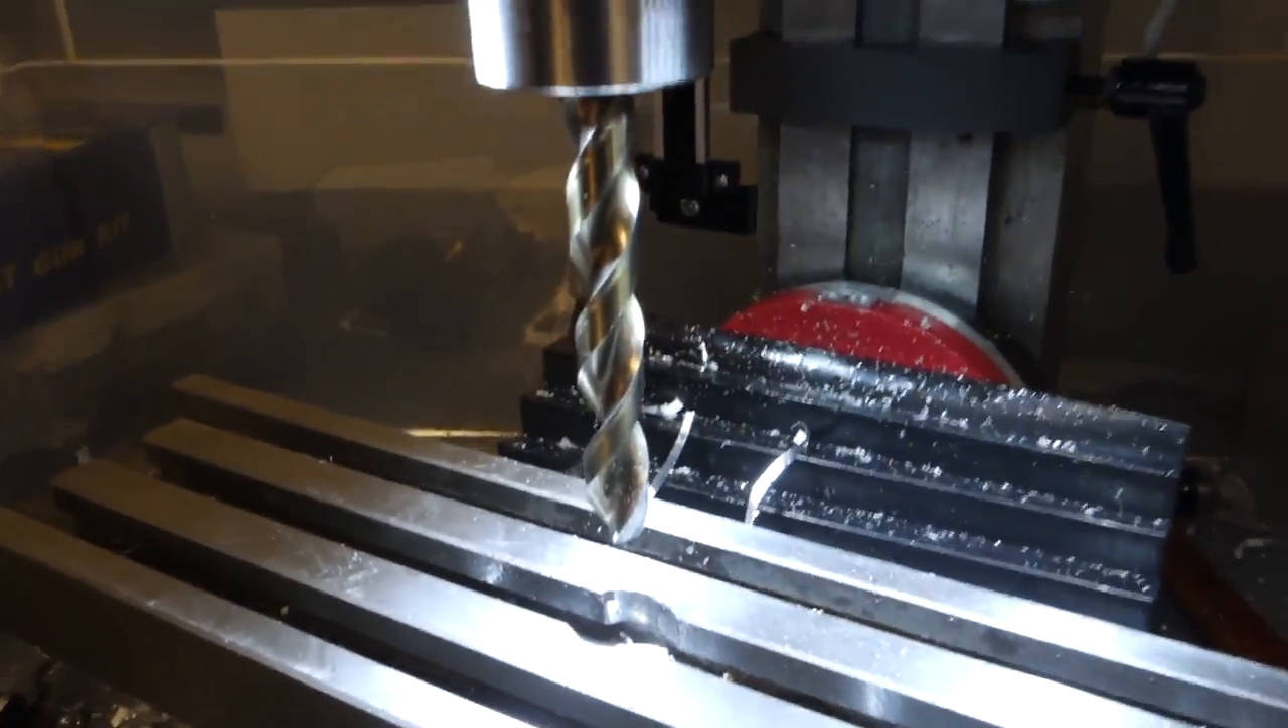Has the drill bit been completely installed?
Yes.